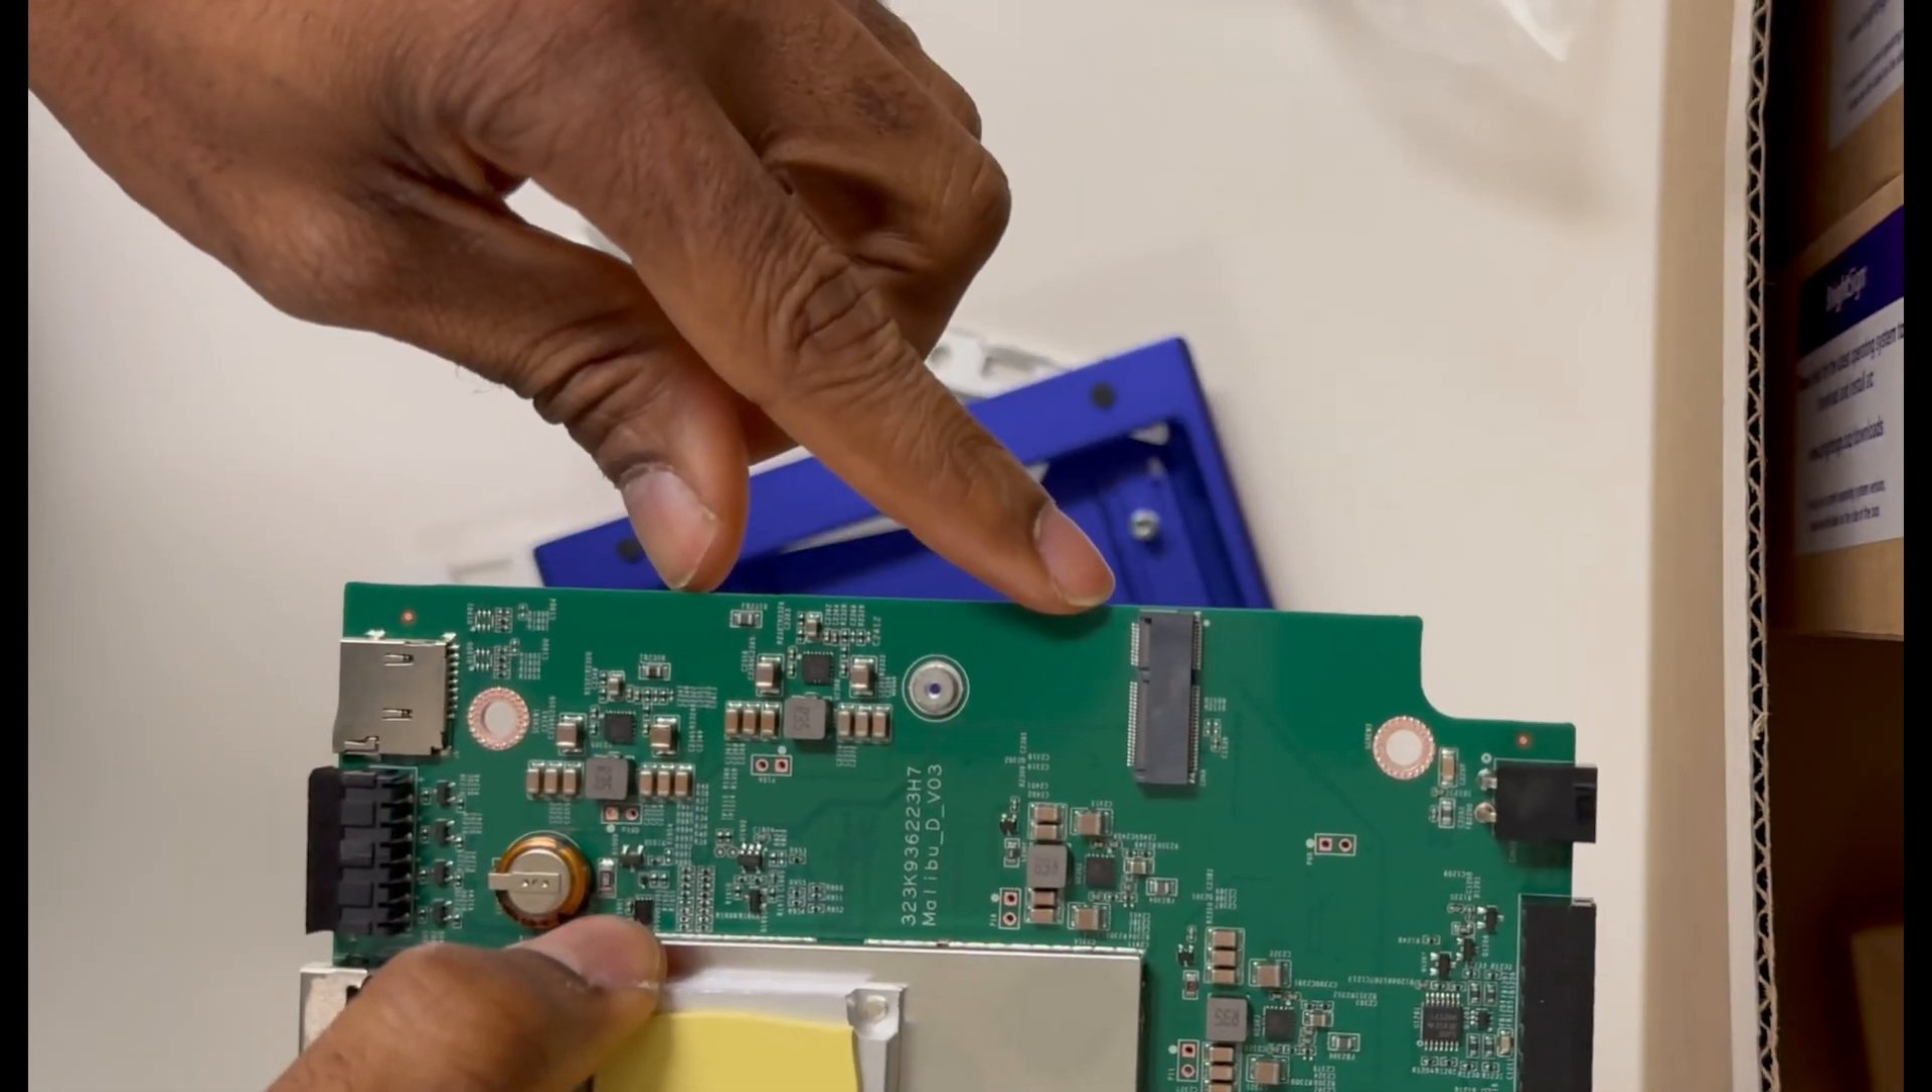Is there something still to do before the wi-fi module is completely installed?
Yes.